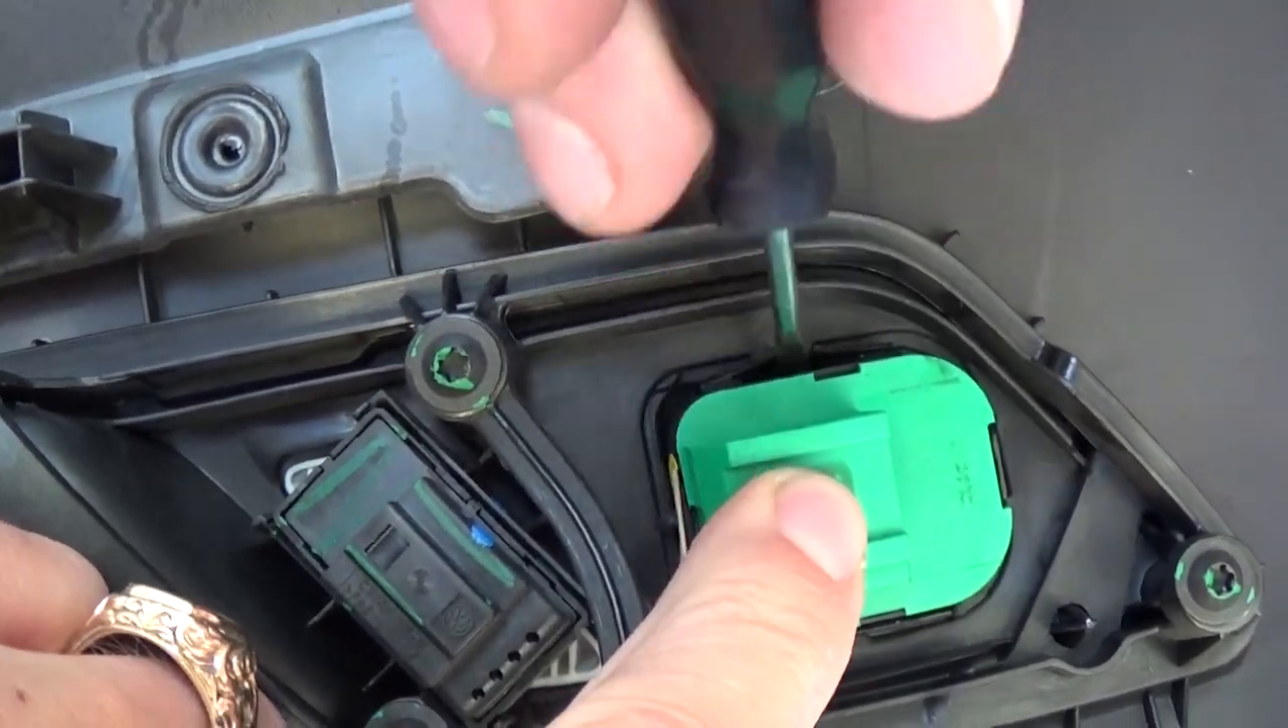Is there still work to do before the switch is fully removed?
Yes.